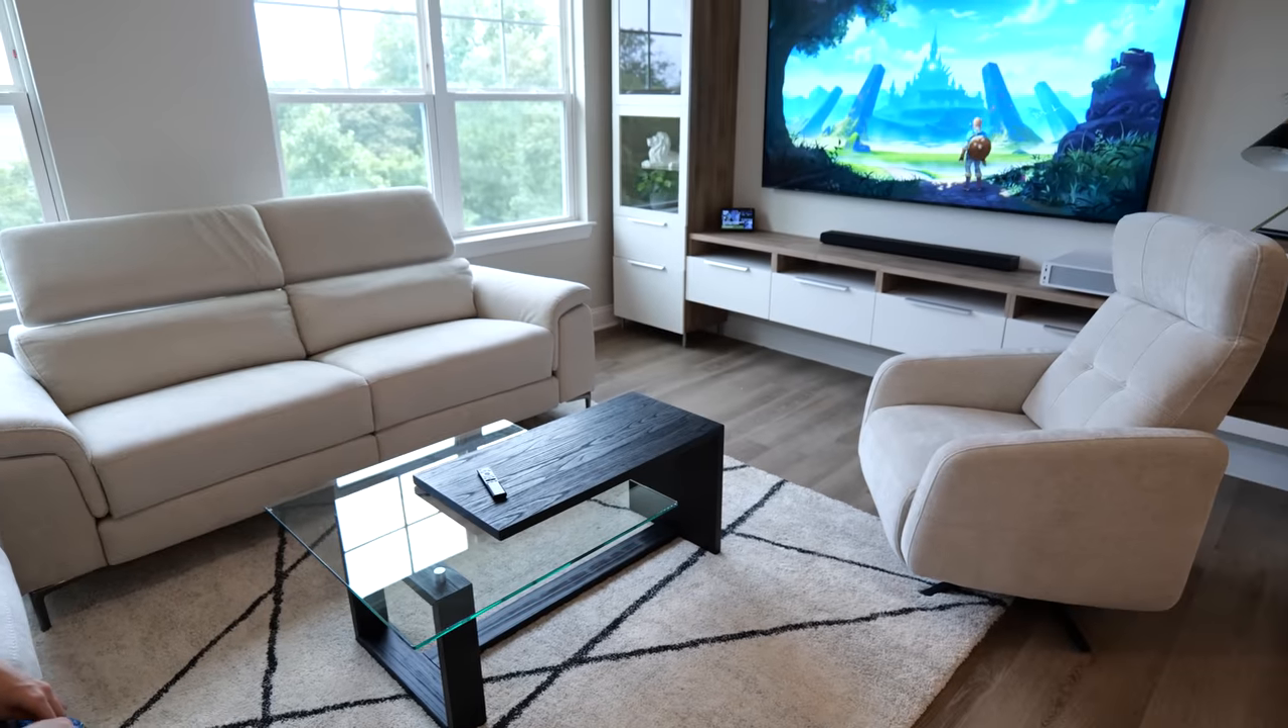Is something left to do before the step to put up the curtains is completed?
Yes.